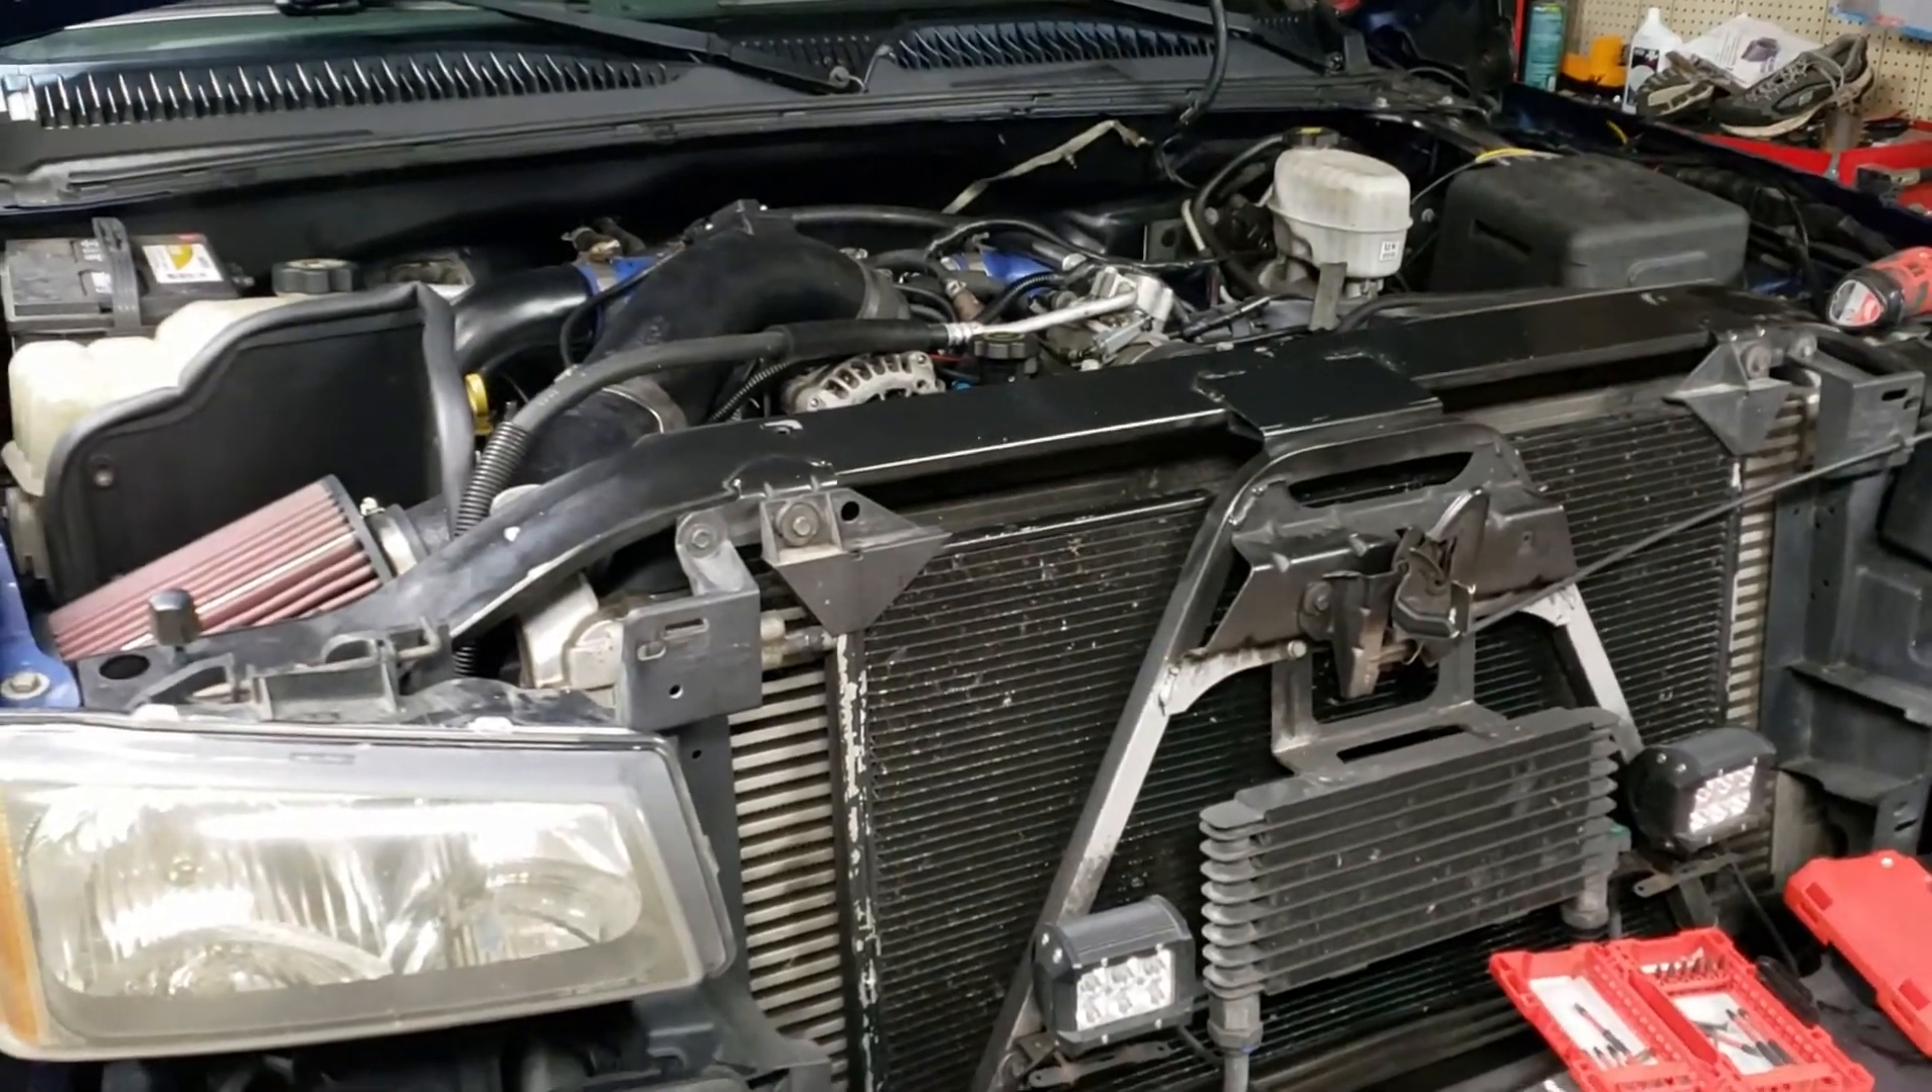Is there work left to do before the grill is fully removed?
No.